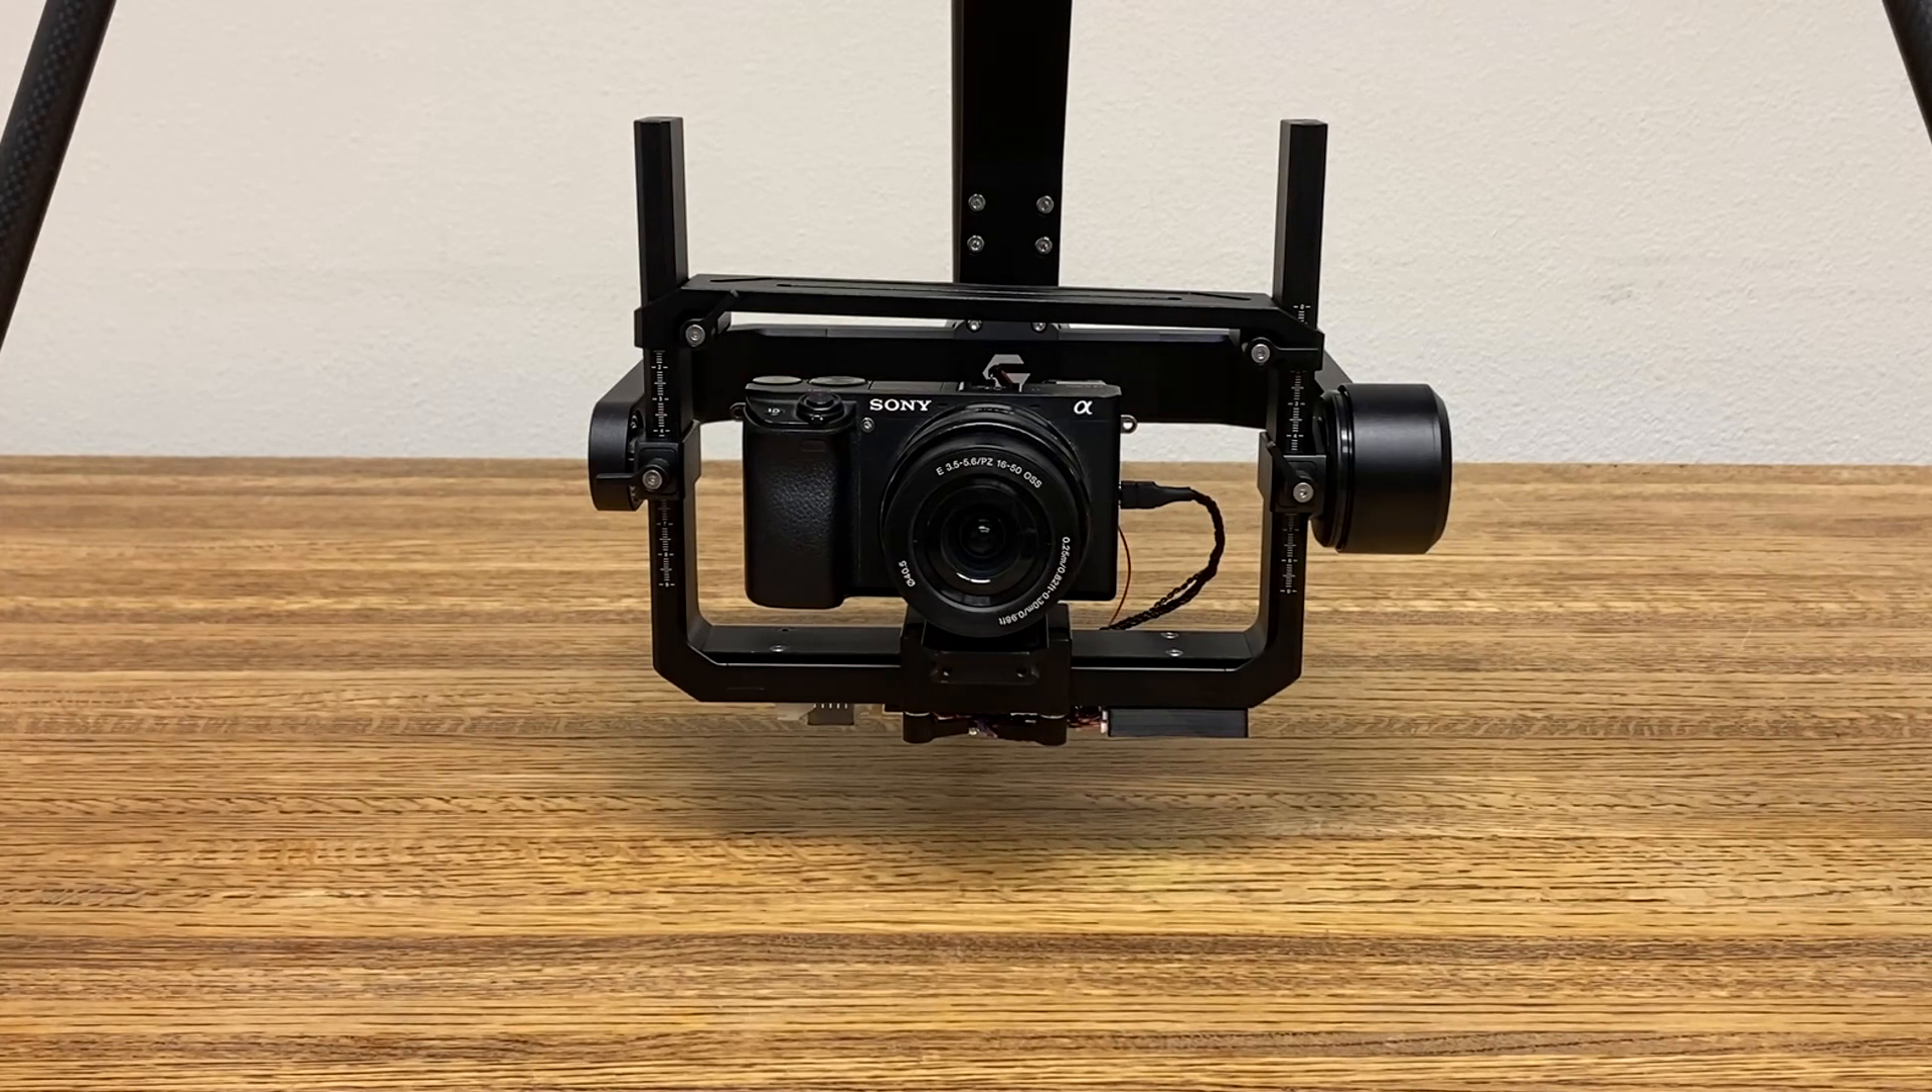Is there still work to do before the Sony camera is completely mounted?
No.